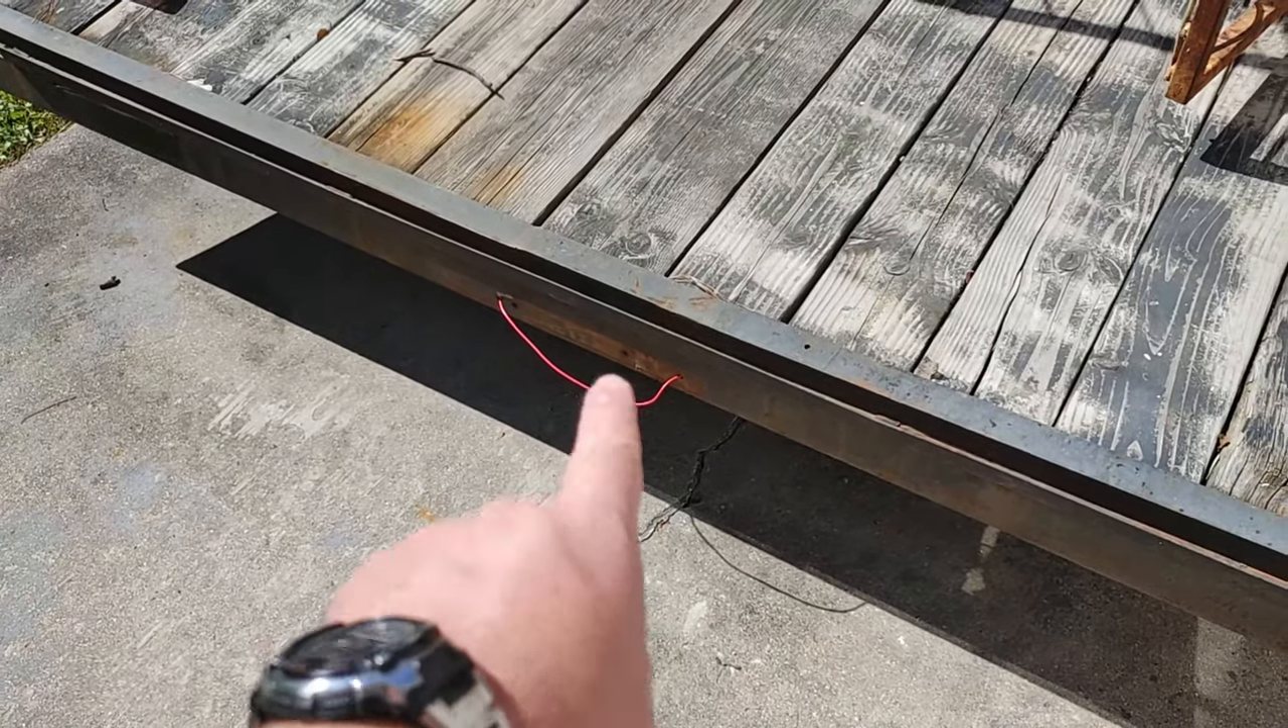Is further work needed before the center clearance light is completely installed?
Yes.